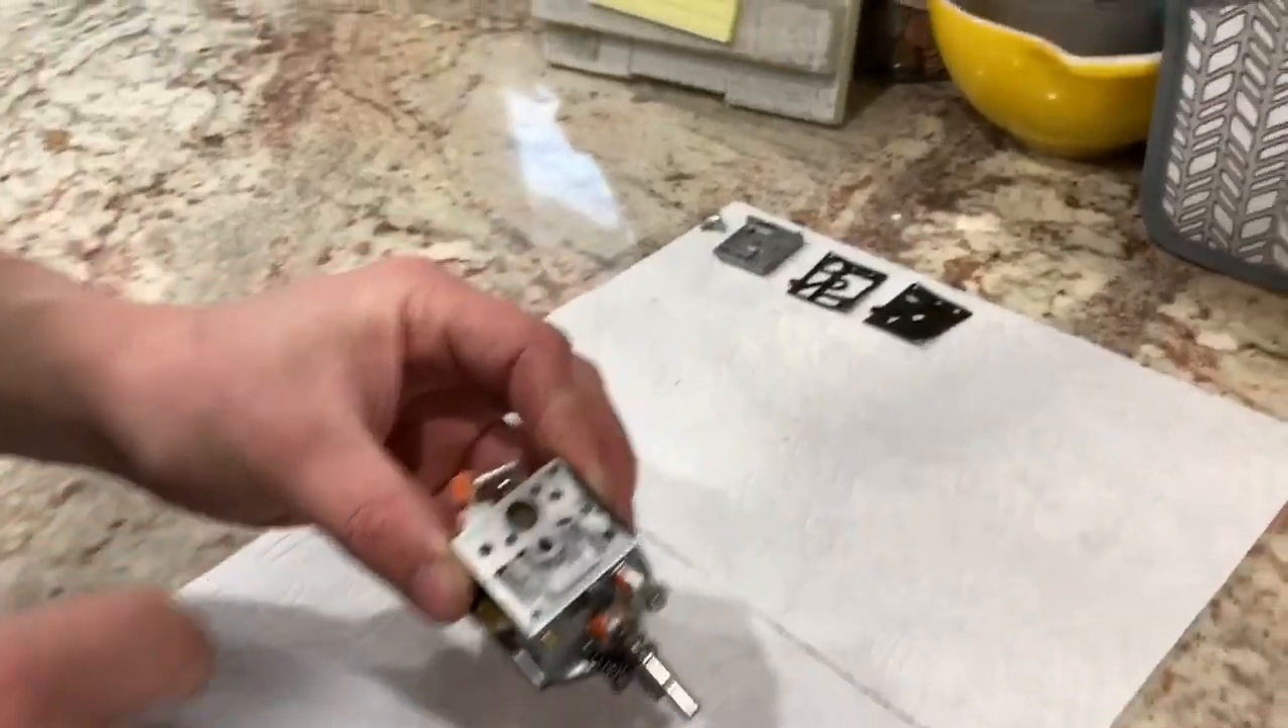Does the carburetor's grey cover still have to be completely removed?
No.